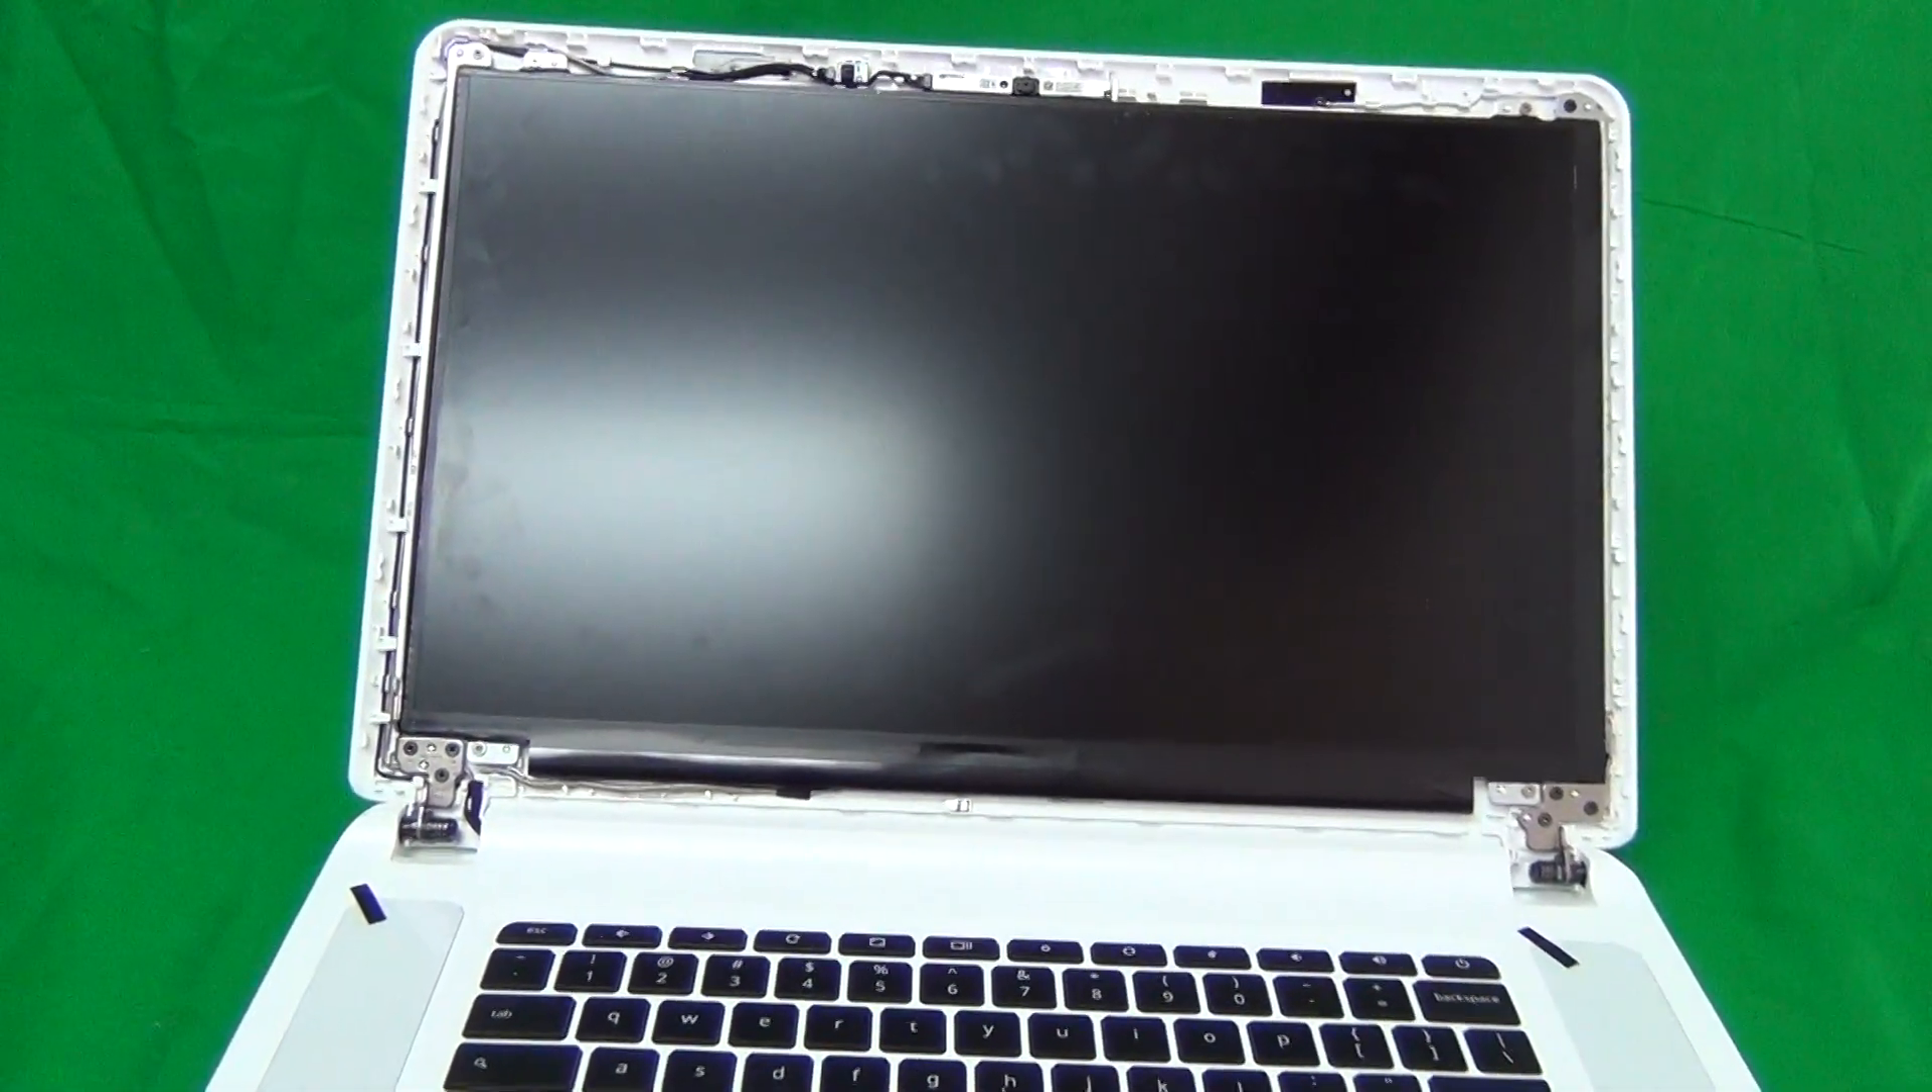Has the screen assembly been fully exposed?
Yes.